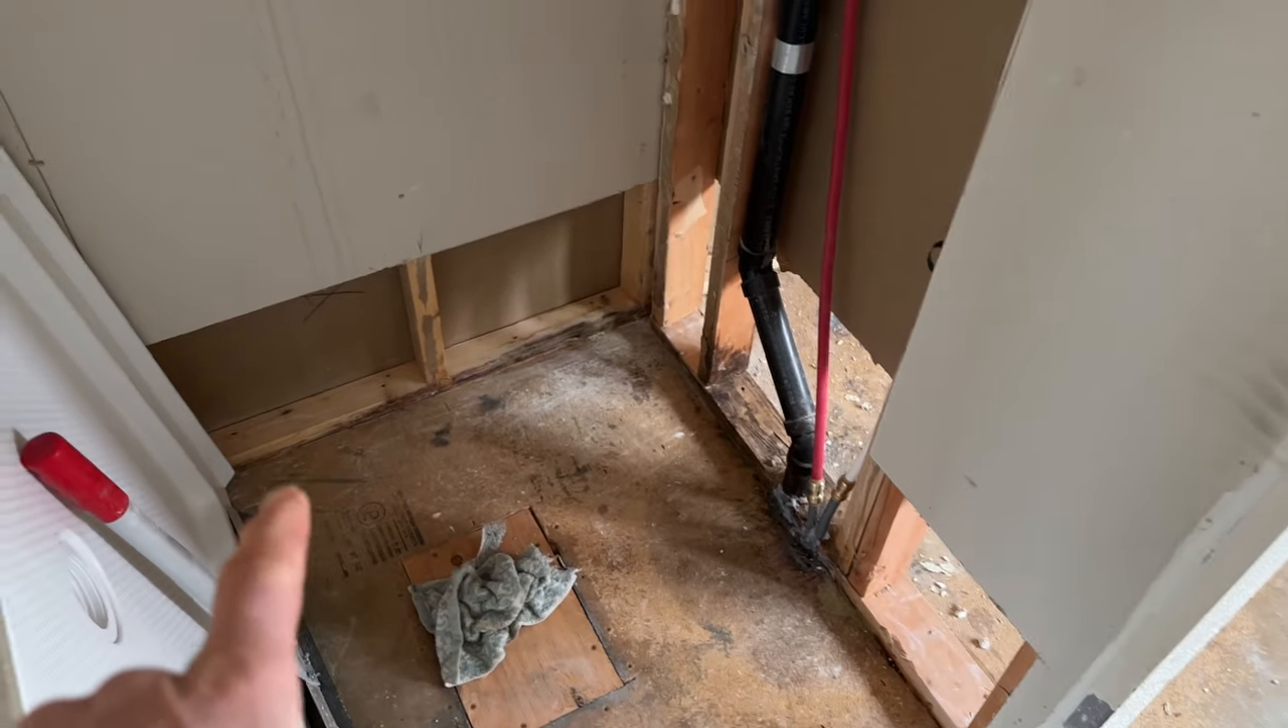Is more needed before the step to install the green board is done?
Yes.